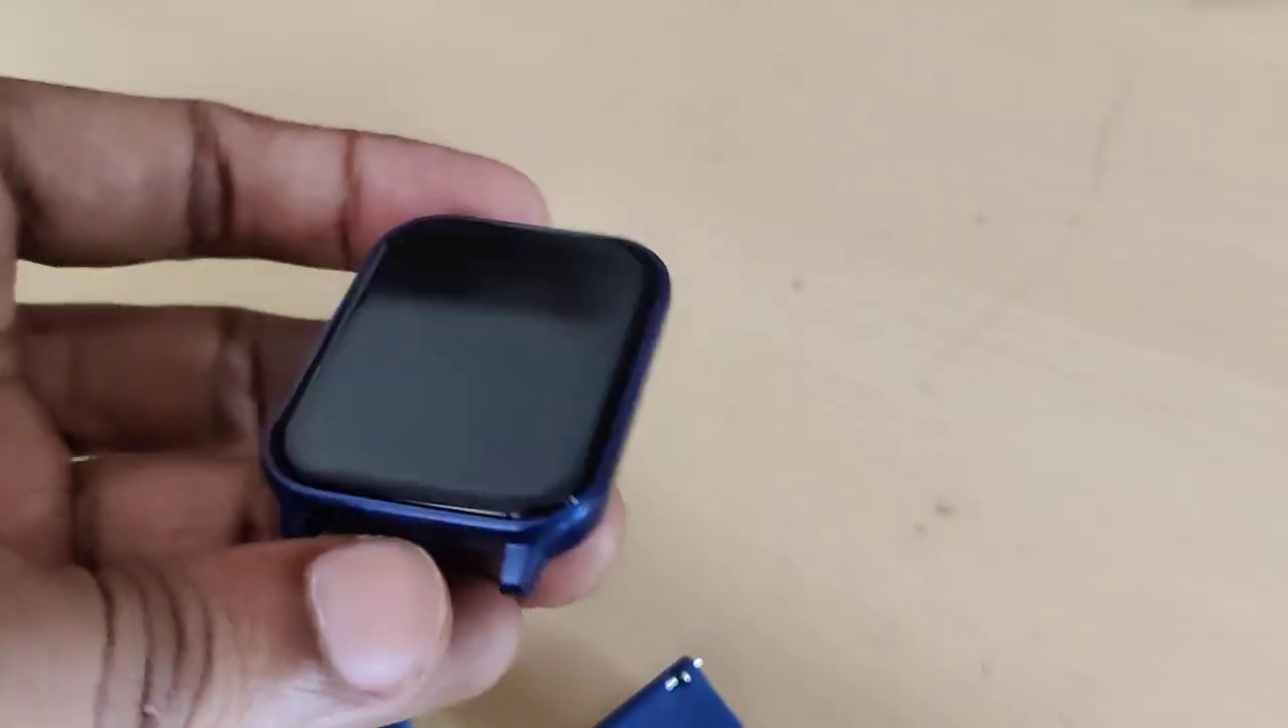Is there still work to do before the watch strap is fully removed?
No.